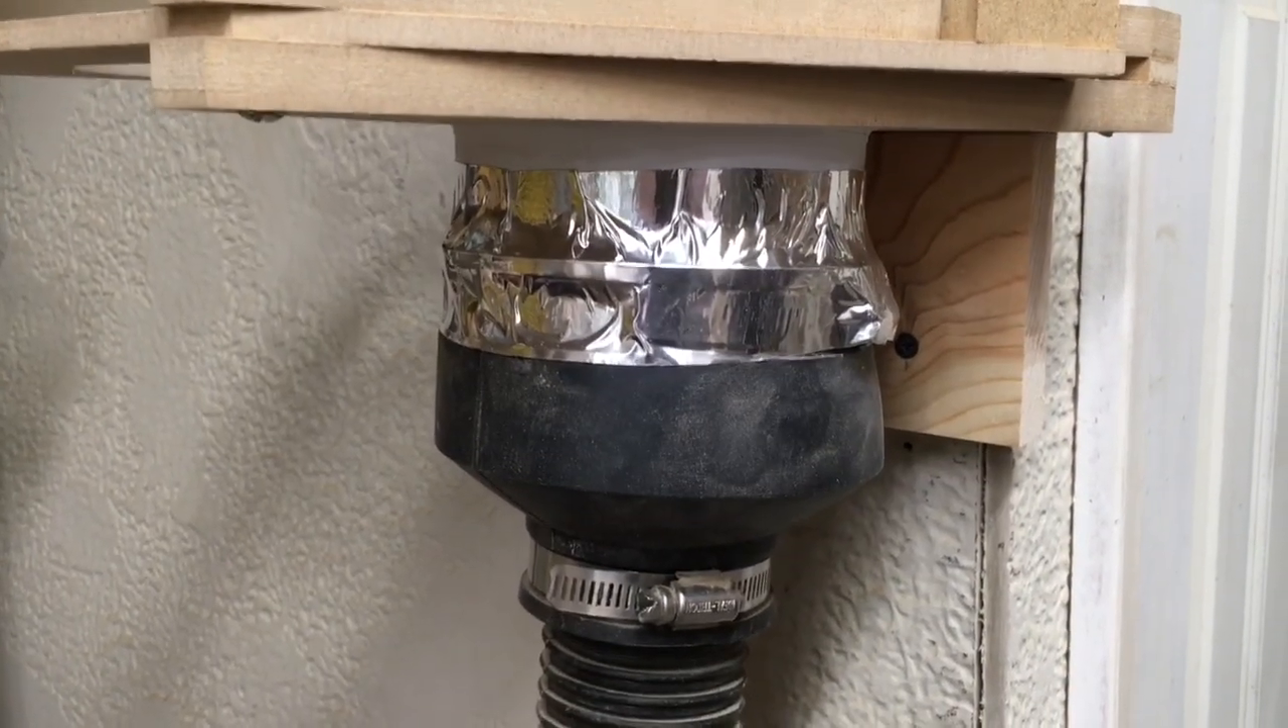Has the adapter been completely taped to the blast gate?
Yes.